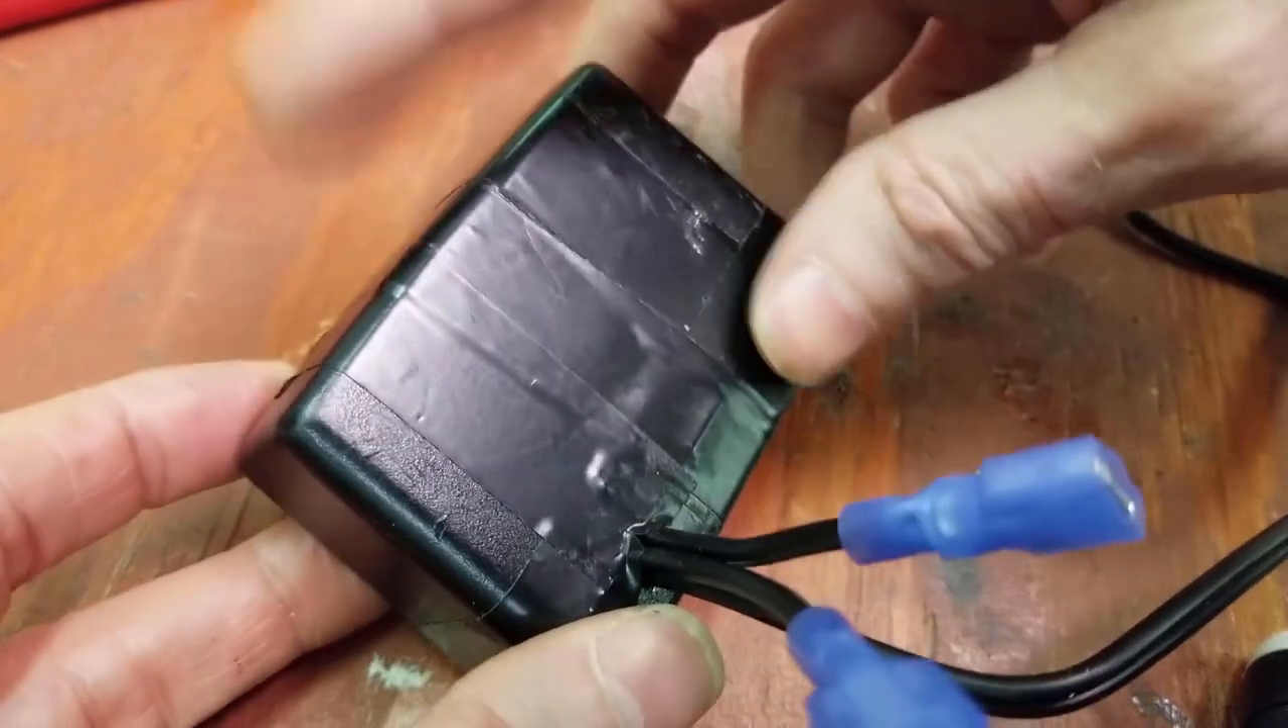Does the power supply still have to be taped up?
No.